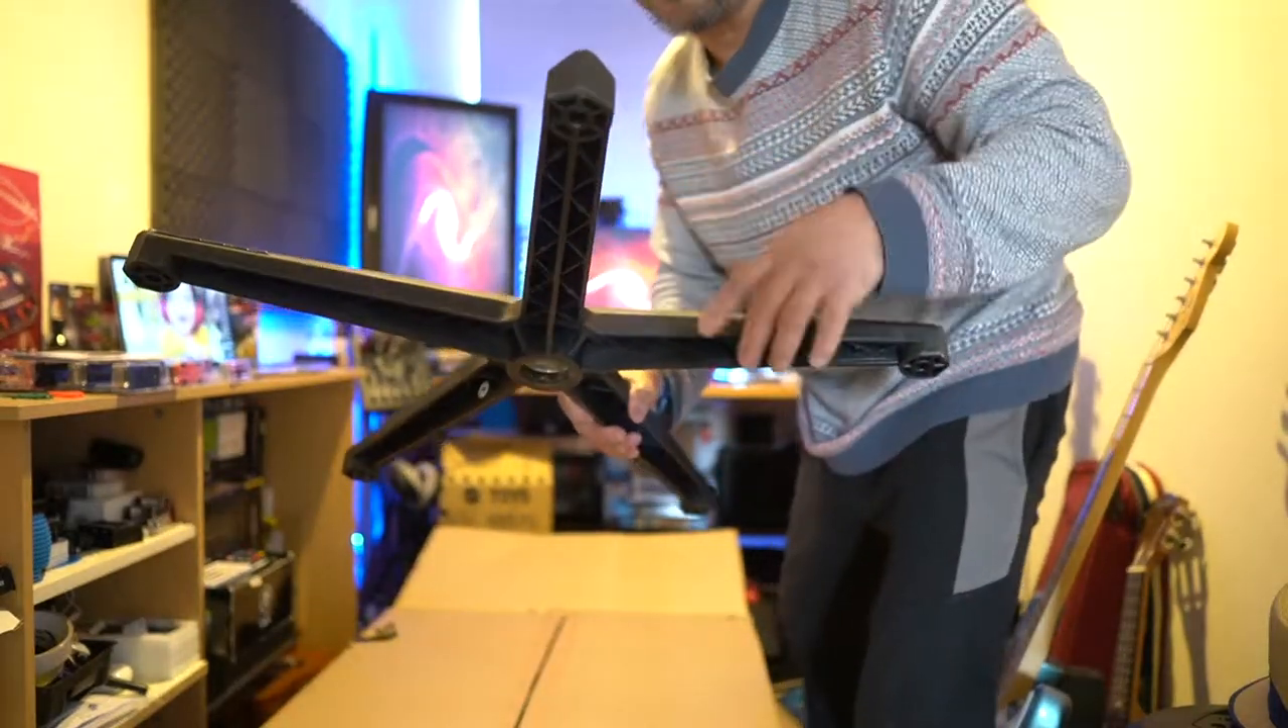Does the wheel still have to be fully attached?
Yes.